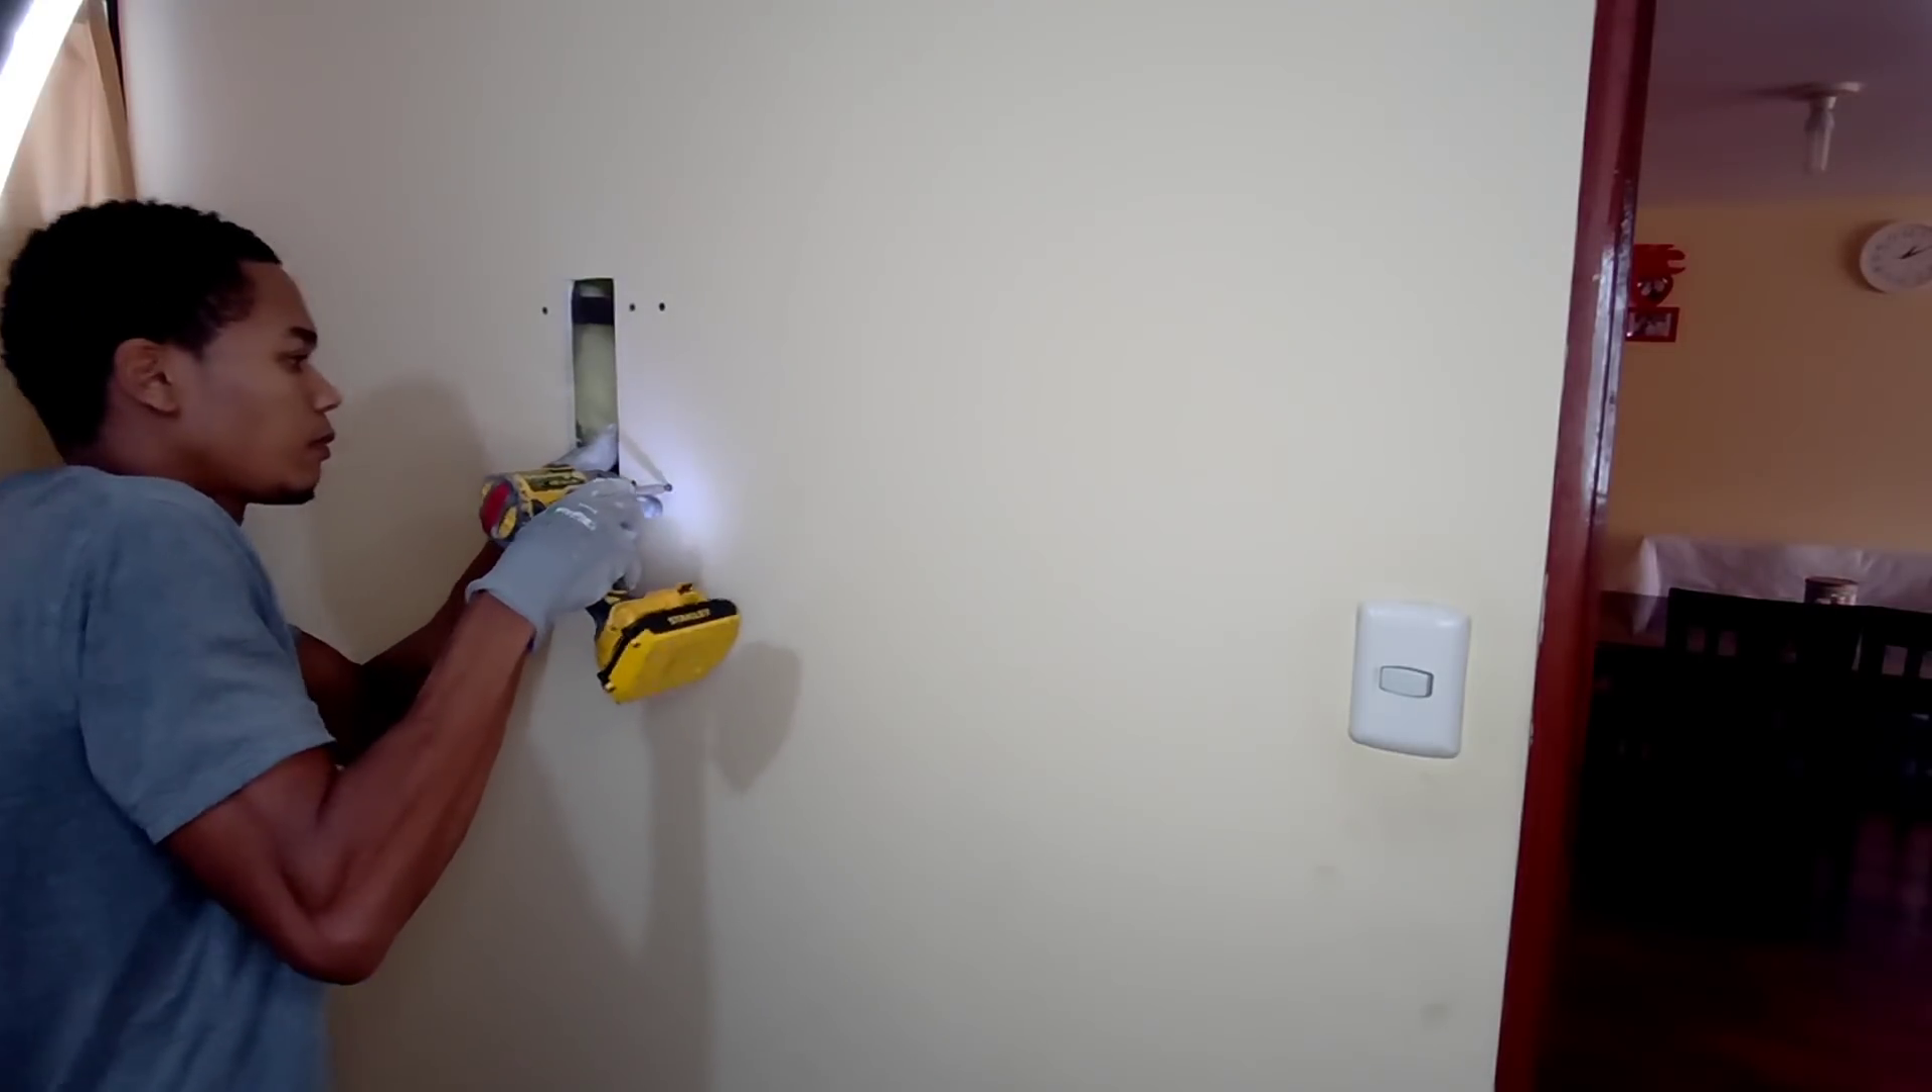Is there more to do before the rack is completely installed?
Yes.